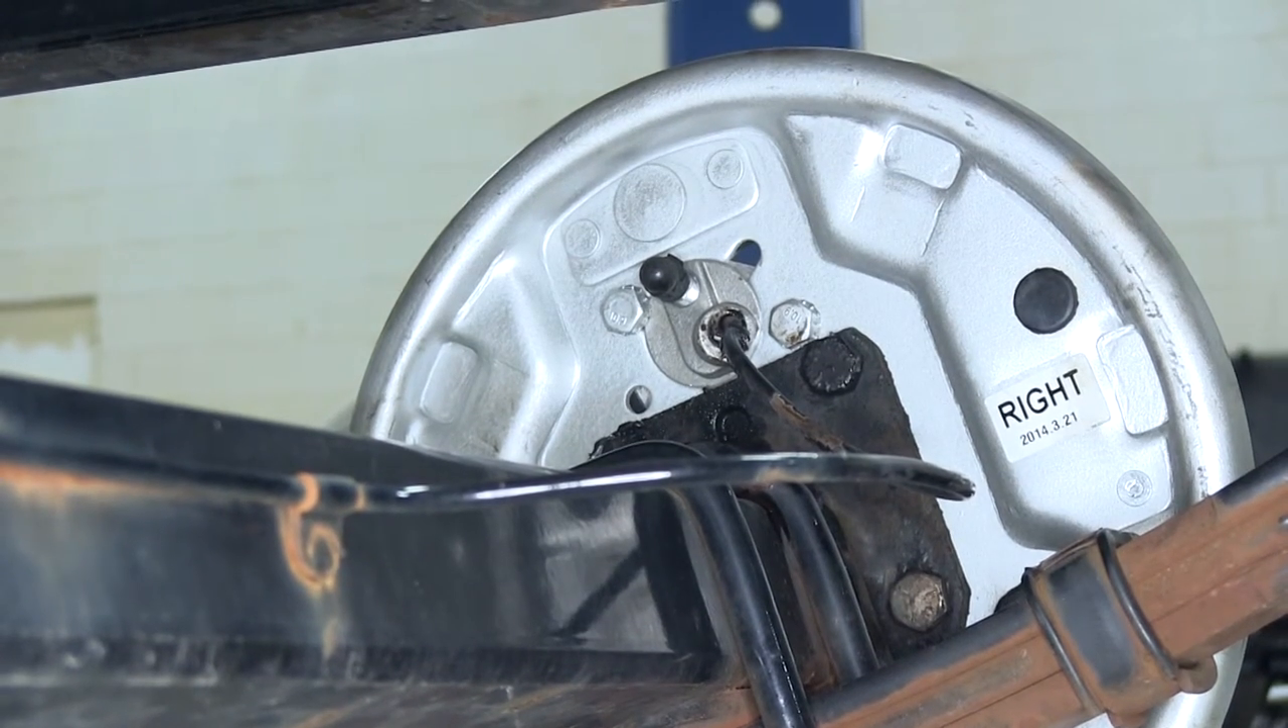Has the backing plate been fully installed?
Yes.